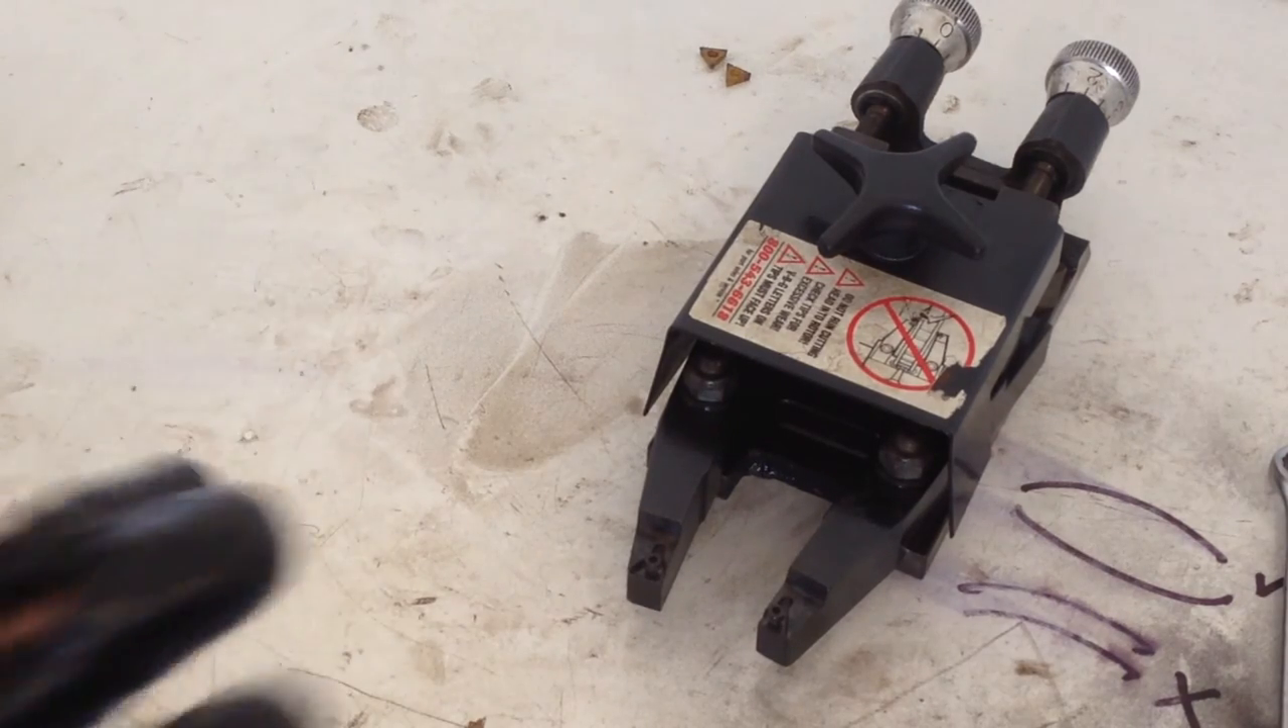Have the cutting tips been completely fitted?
No.